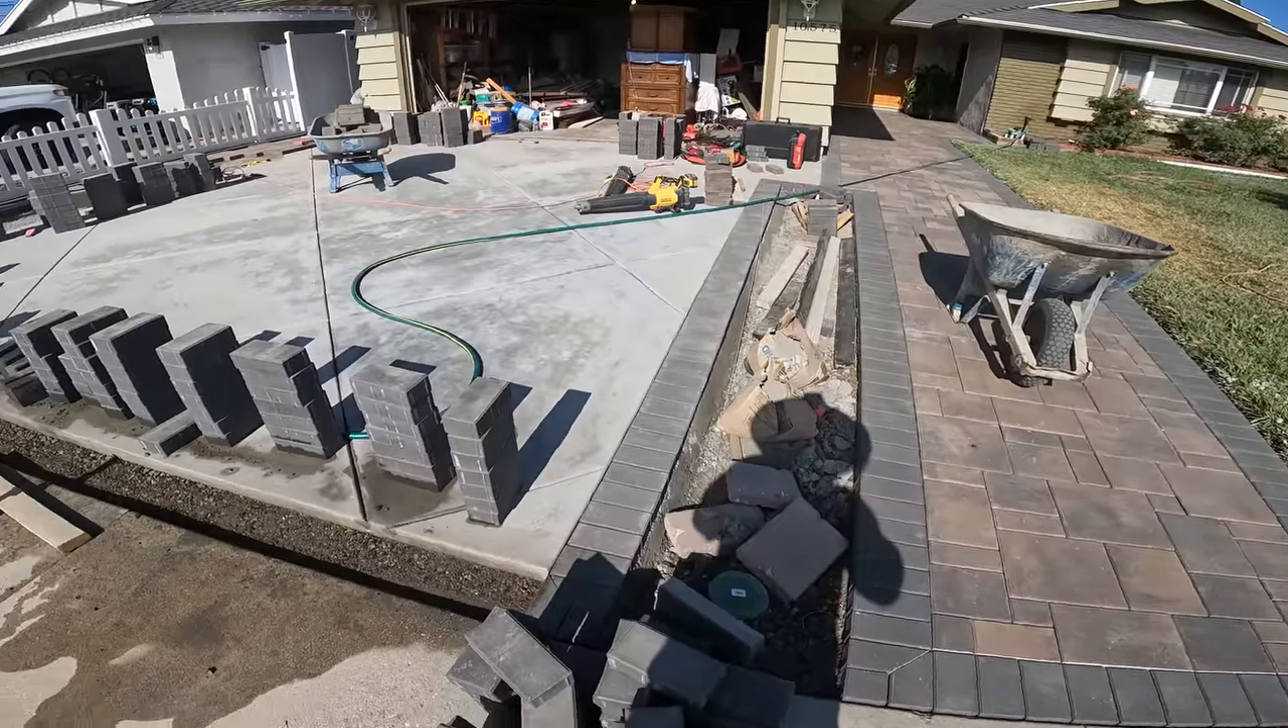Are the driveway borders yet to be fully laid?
Yes.